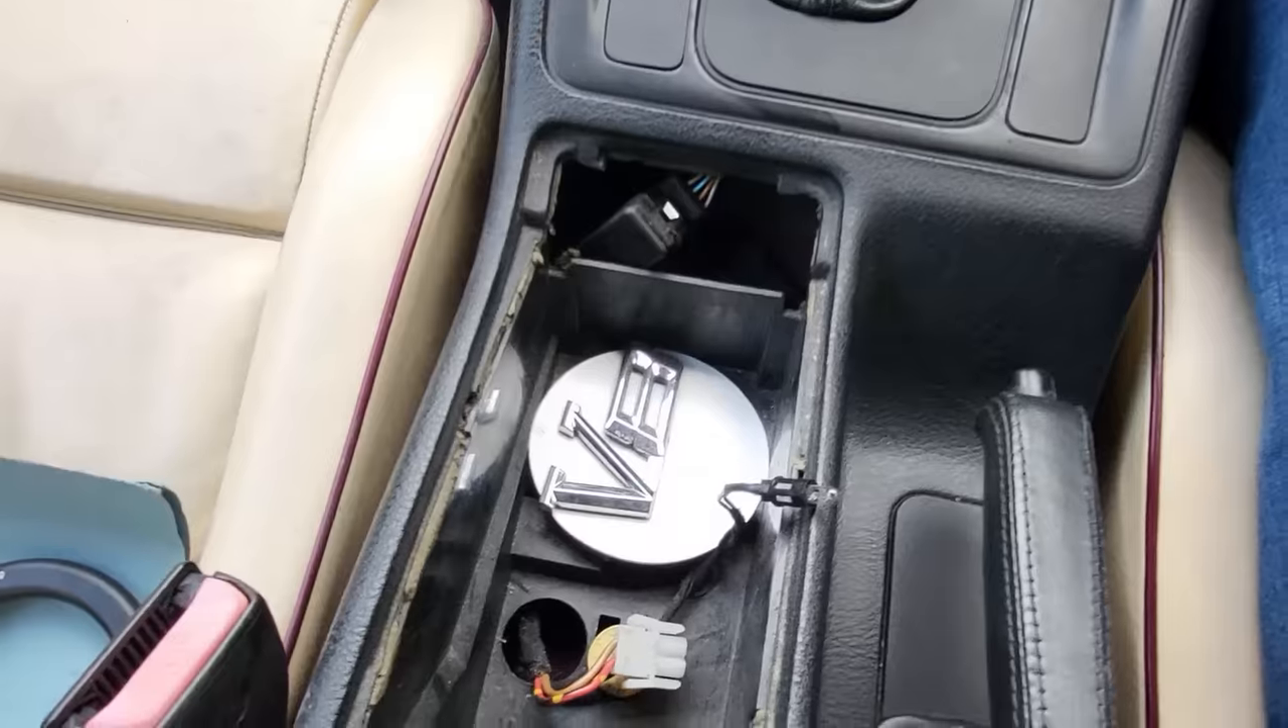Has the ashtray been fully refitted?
No.